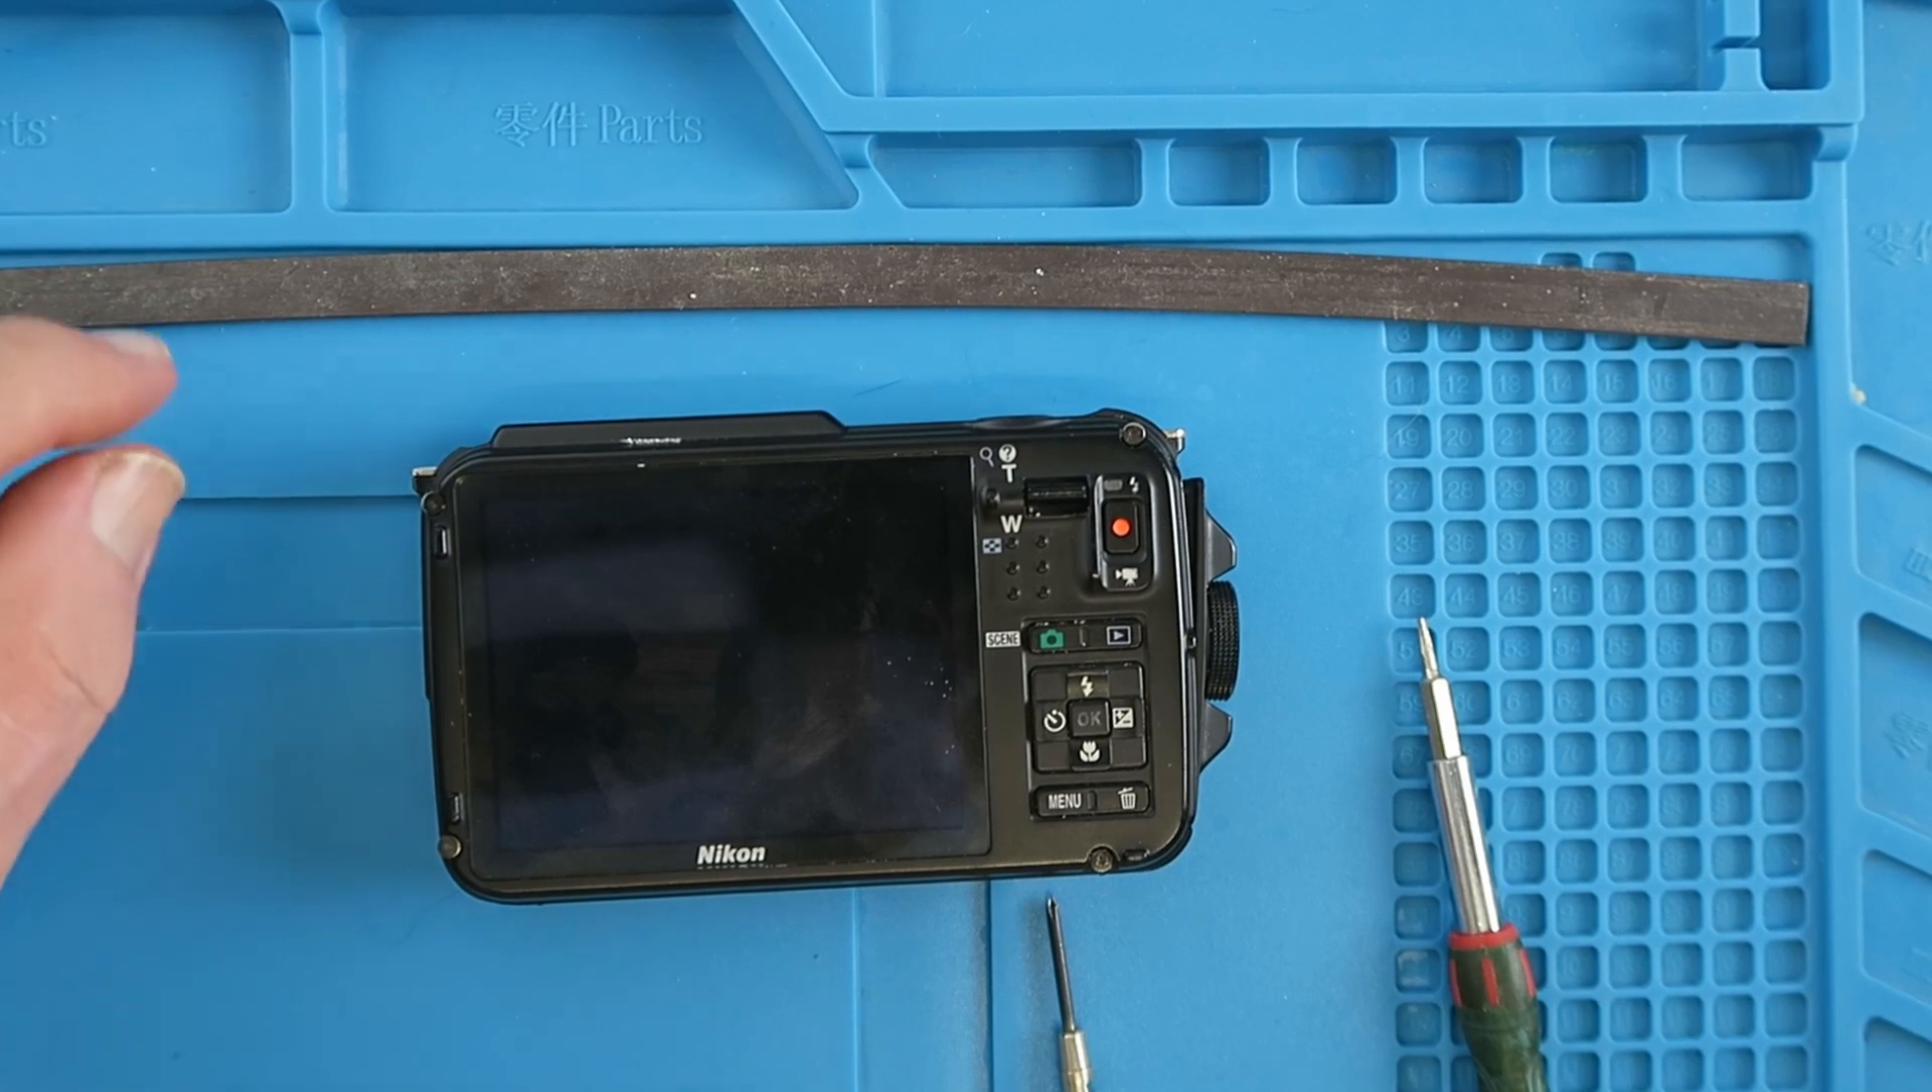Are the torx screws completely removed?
No.